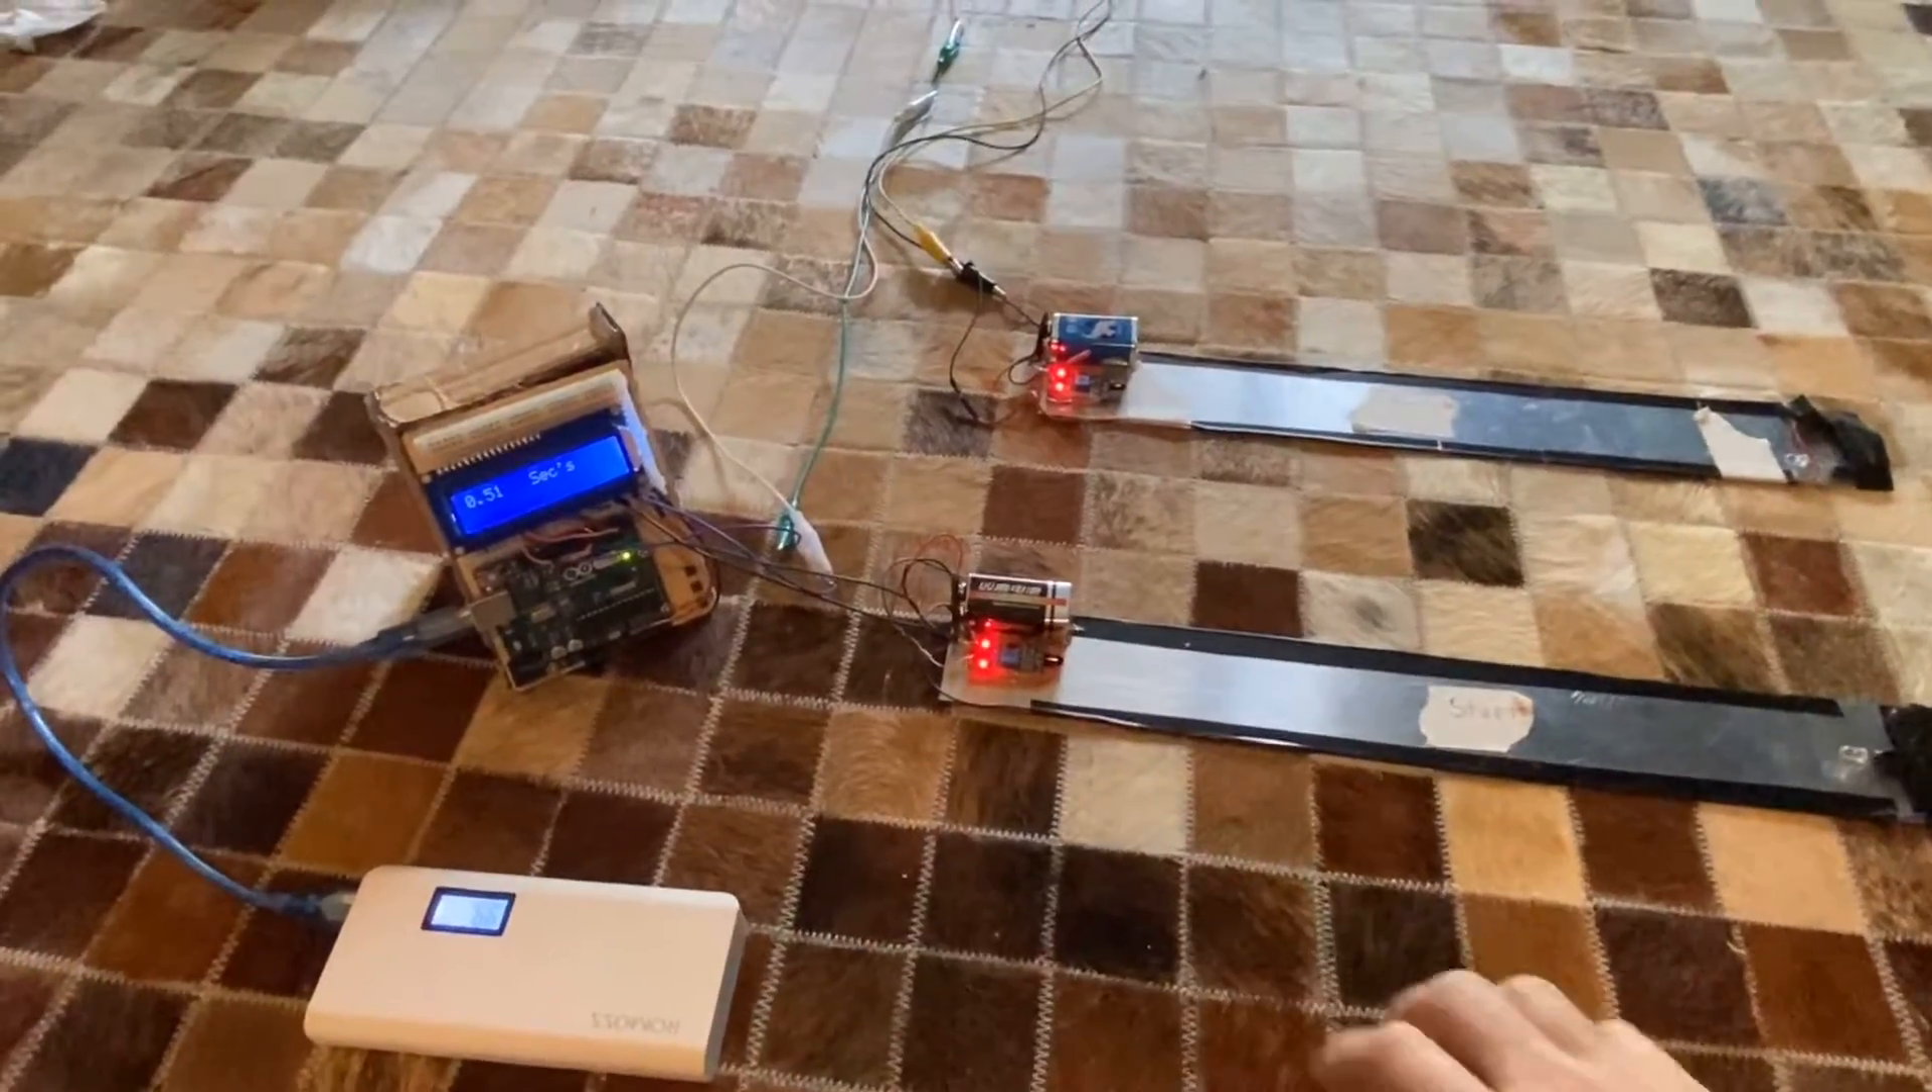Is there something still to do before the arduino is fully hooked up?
No.